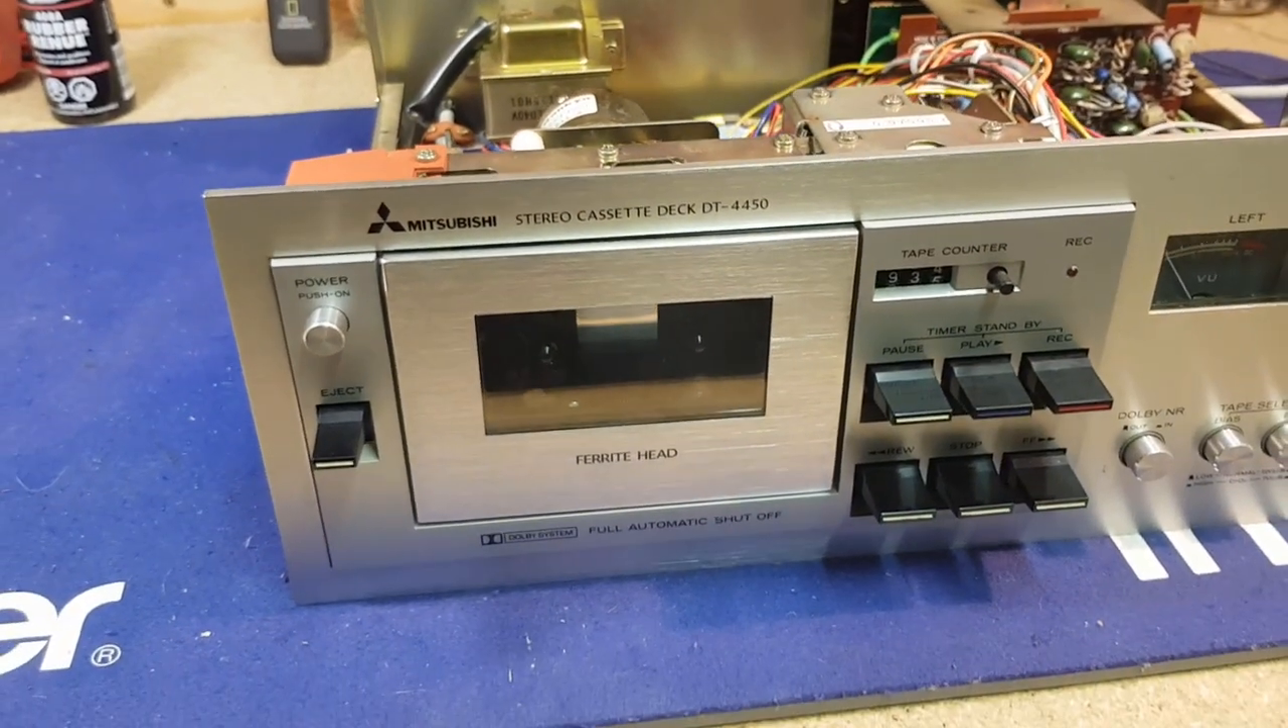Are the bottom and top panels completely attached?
No.